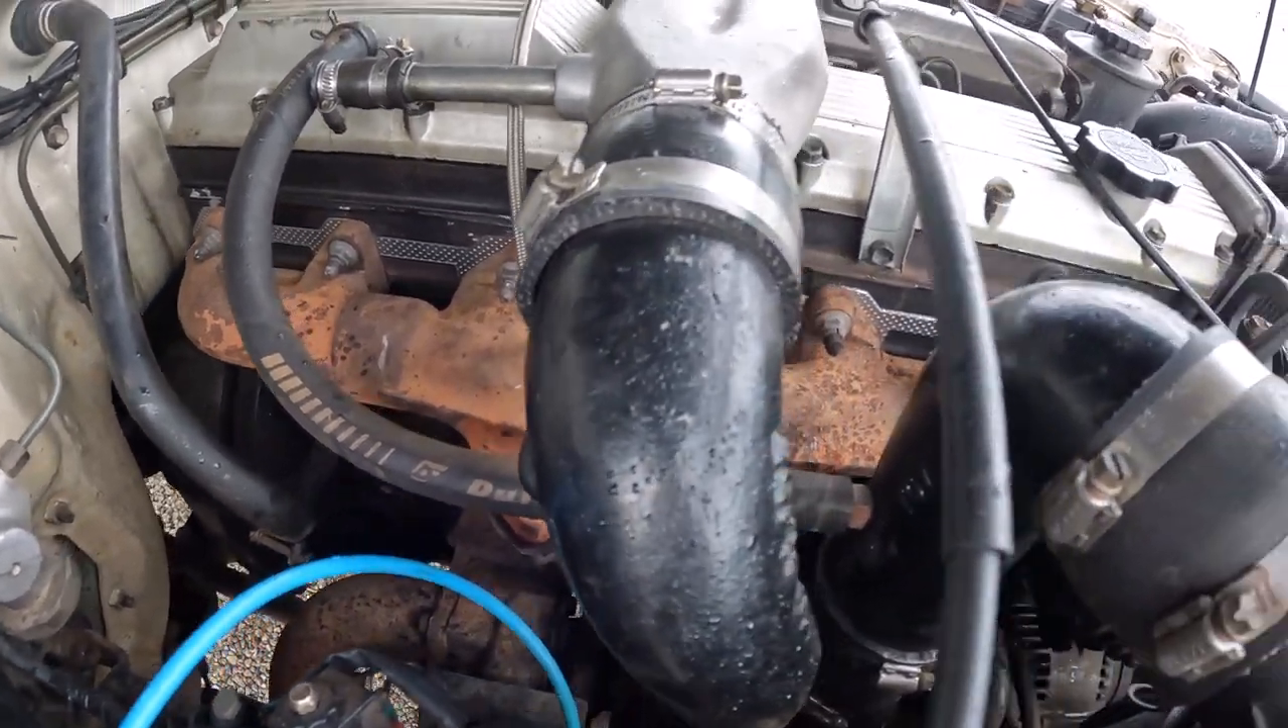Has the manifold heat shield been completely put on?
No.